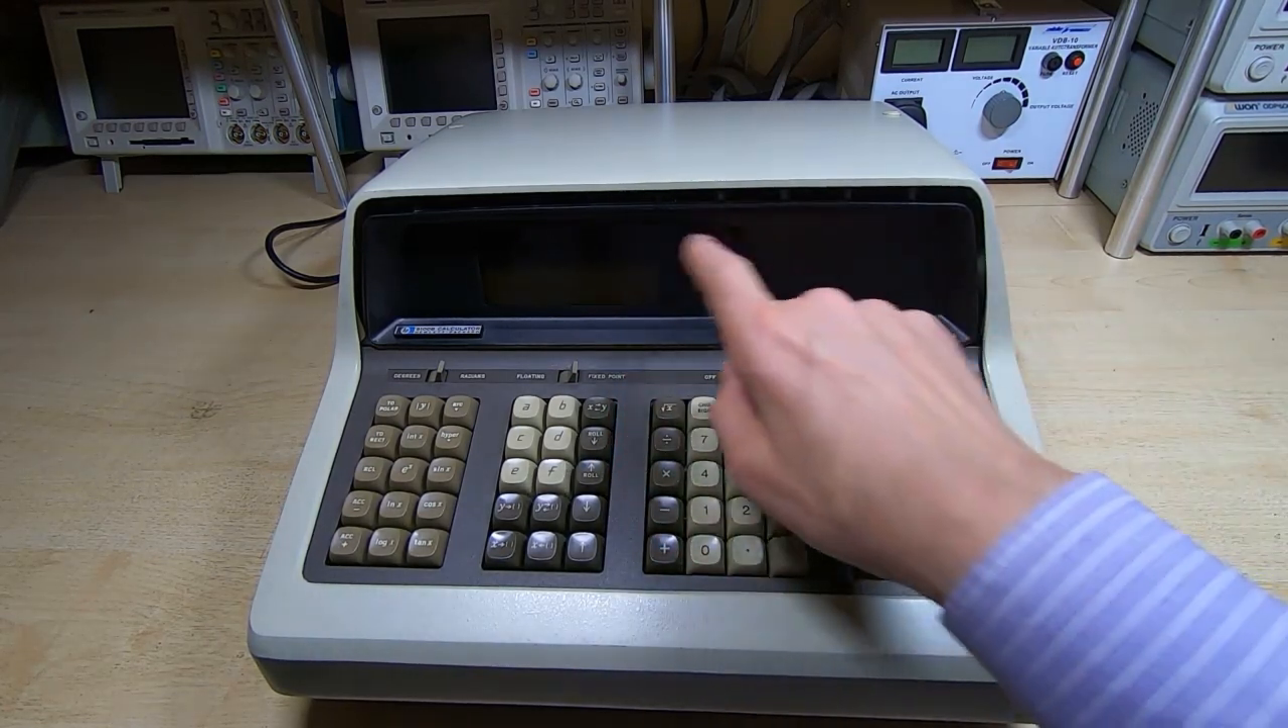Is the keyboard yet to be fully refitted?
No.